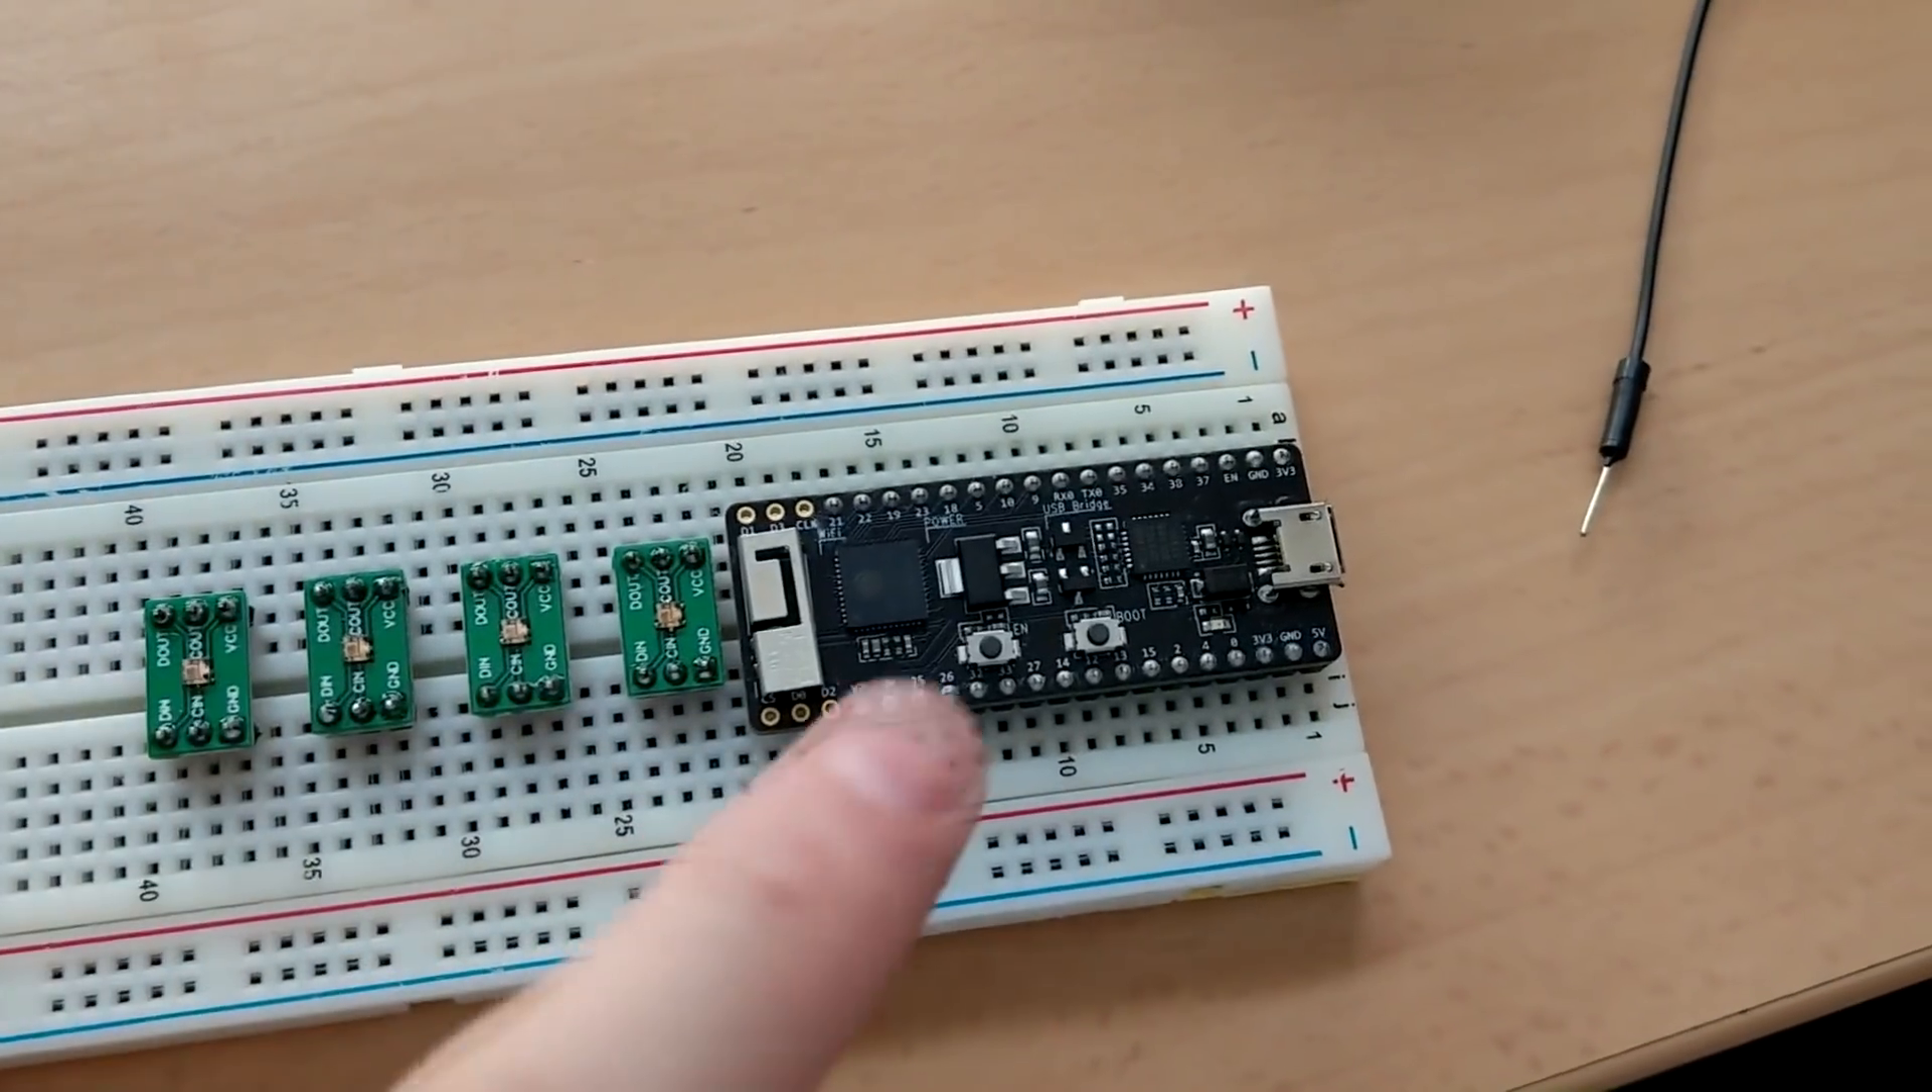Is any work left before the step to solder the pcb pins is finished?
No.